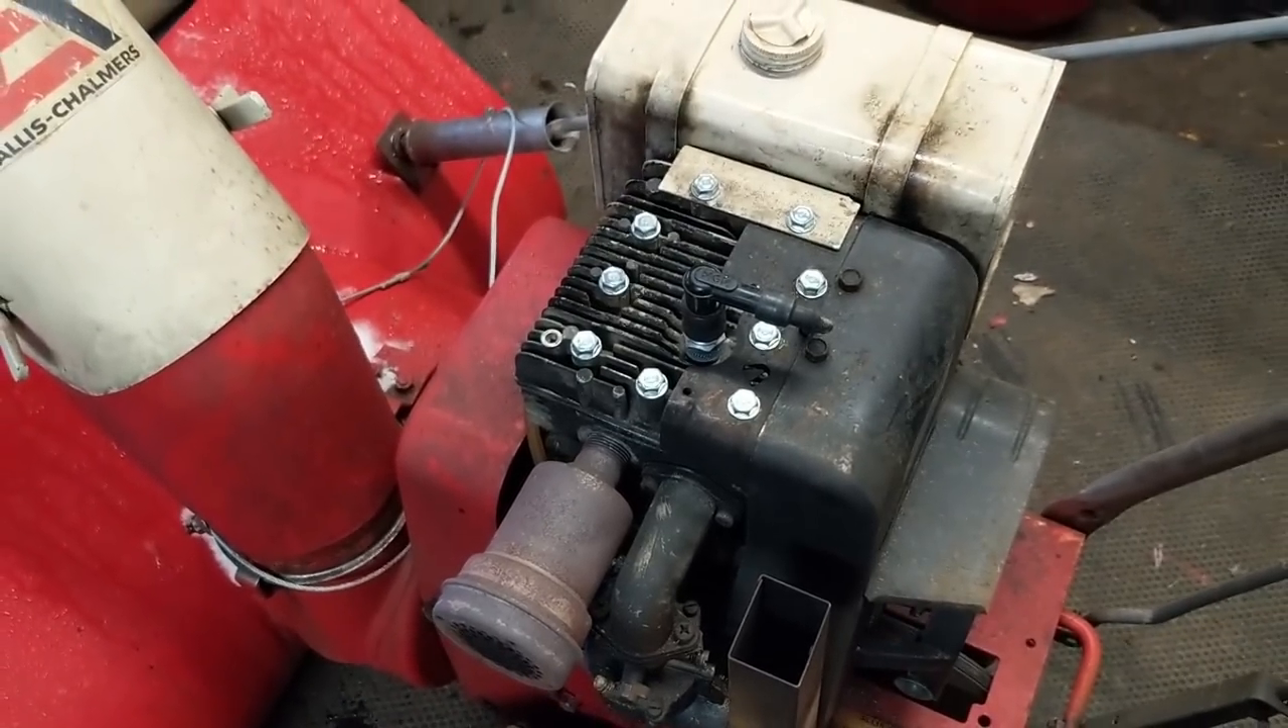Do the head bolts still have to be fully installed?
No.